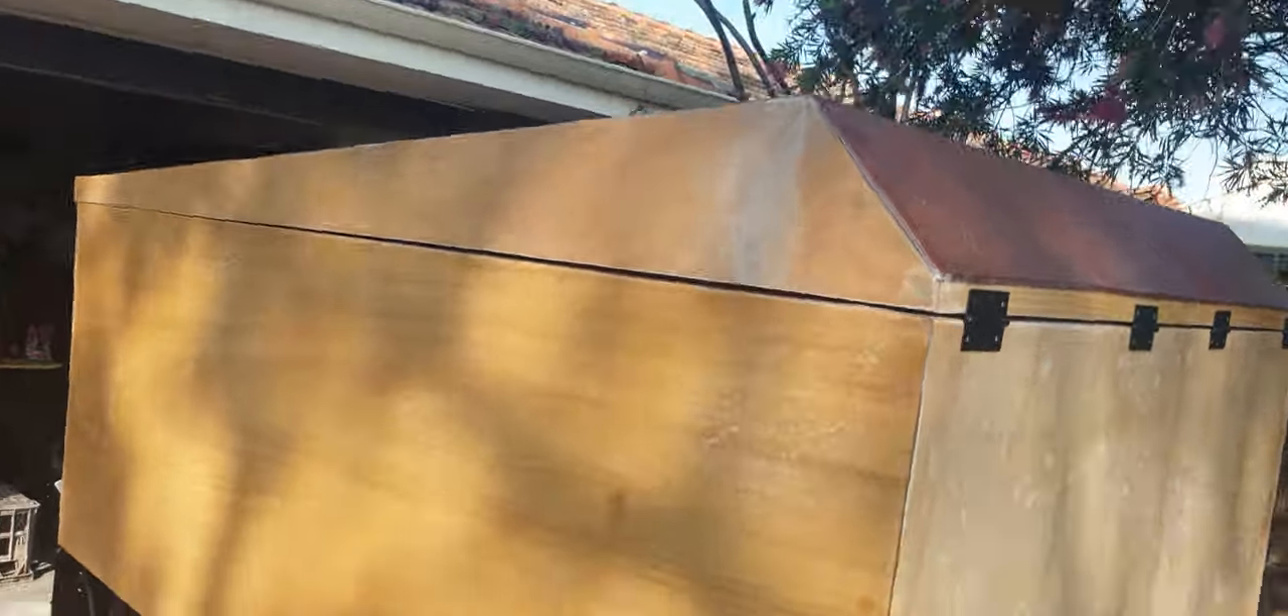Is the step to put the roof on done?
Yes.